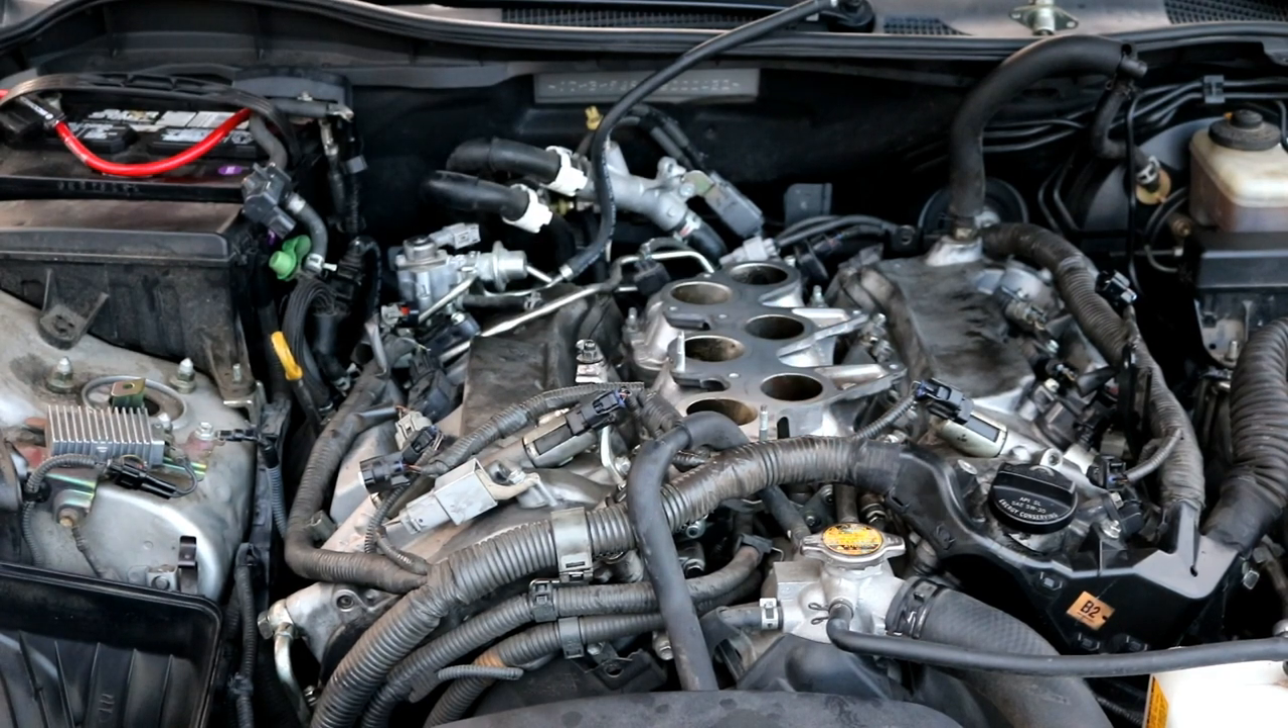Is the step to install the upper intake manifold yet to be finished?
Yes.